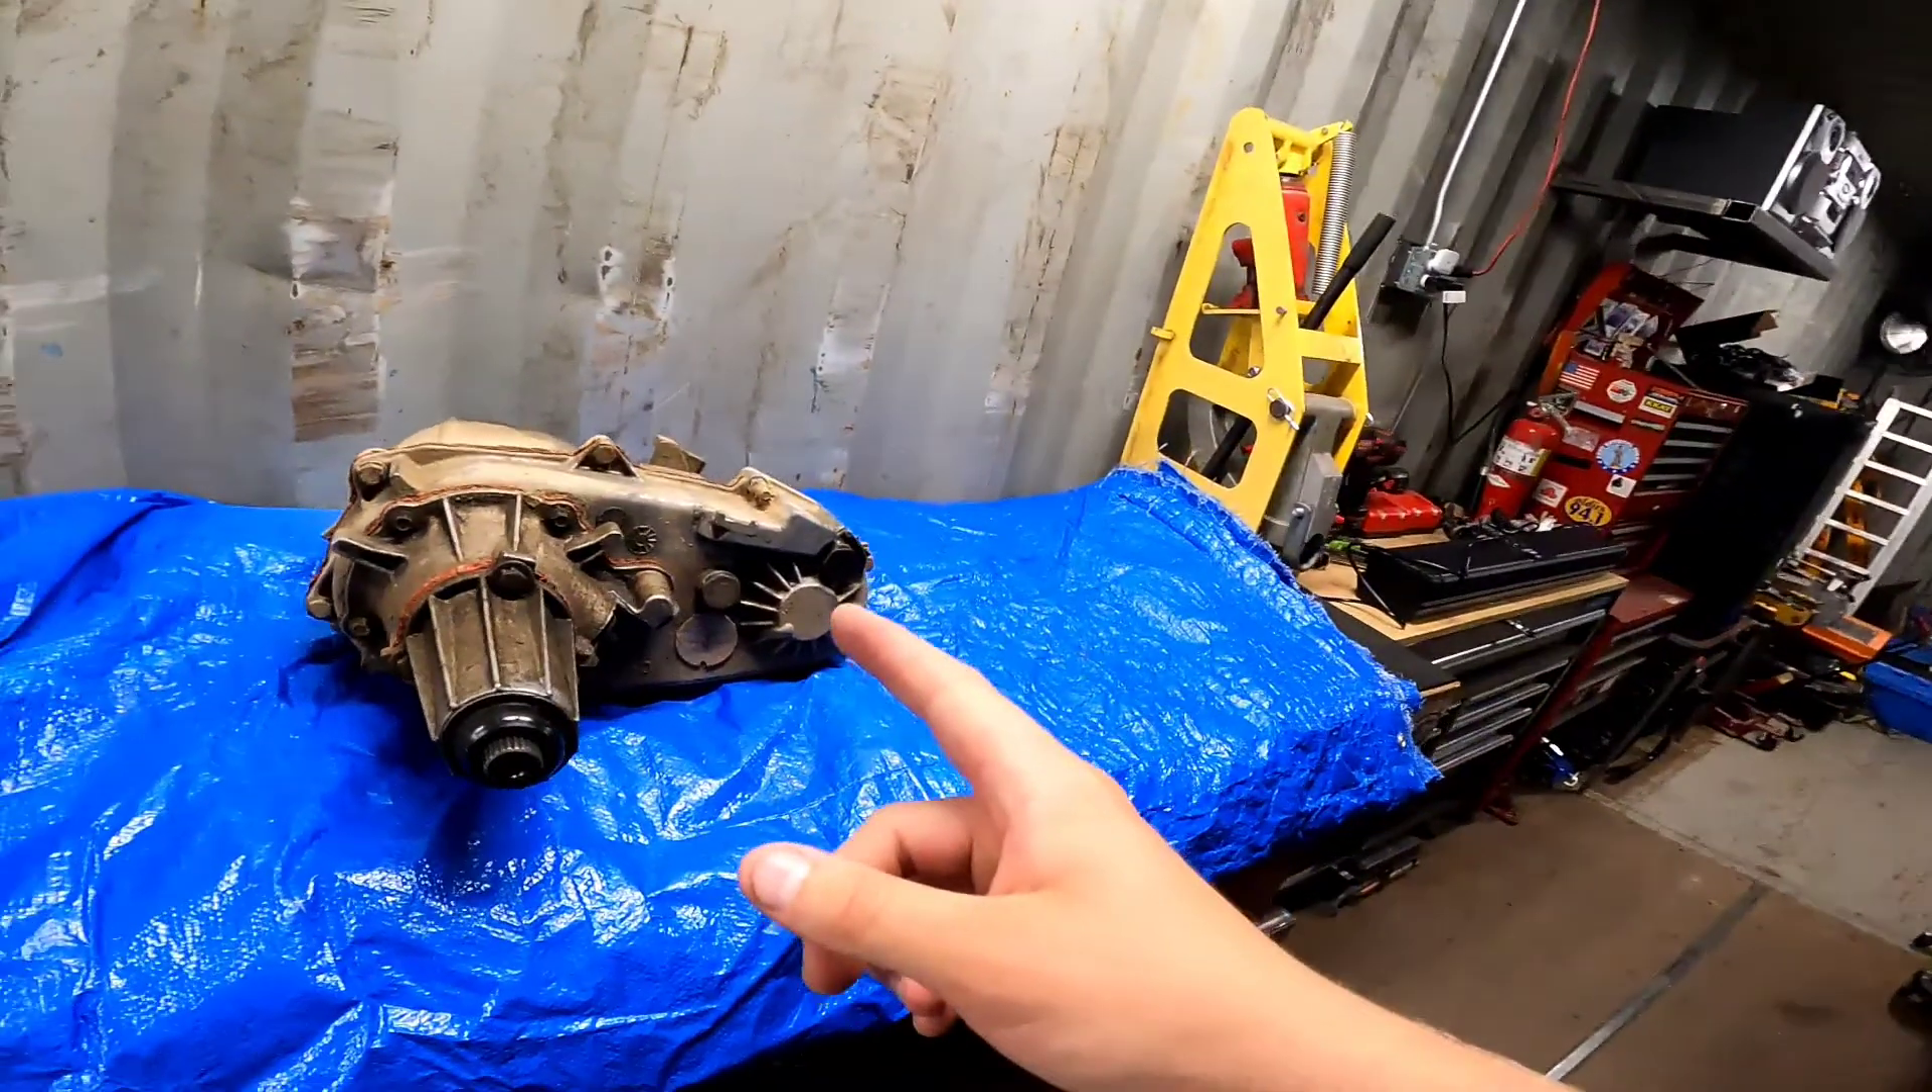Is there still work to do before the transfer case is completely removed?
No.